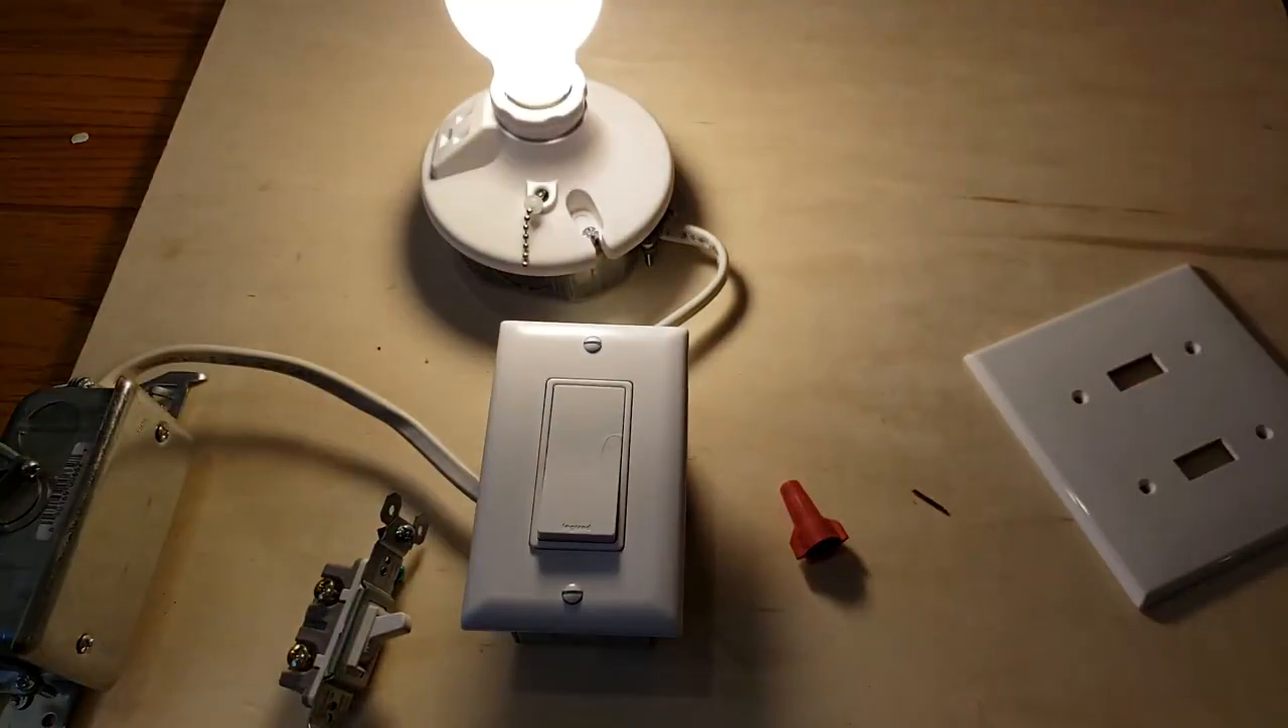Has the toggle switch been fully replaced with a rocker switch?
Yes.